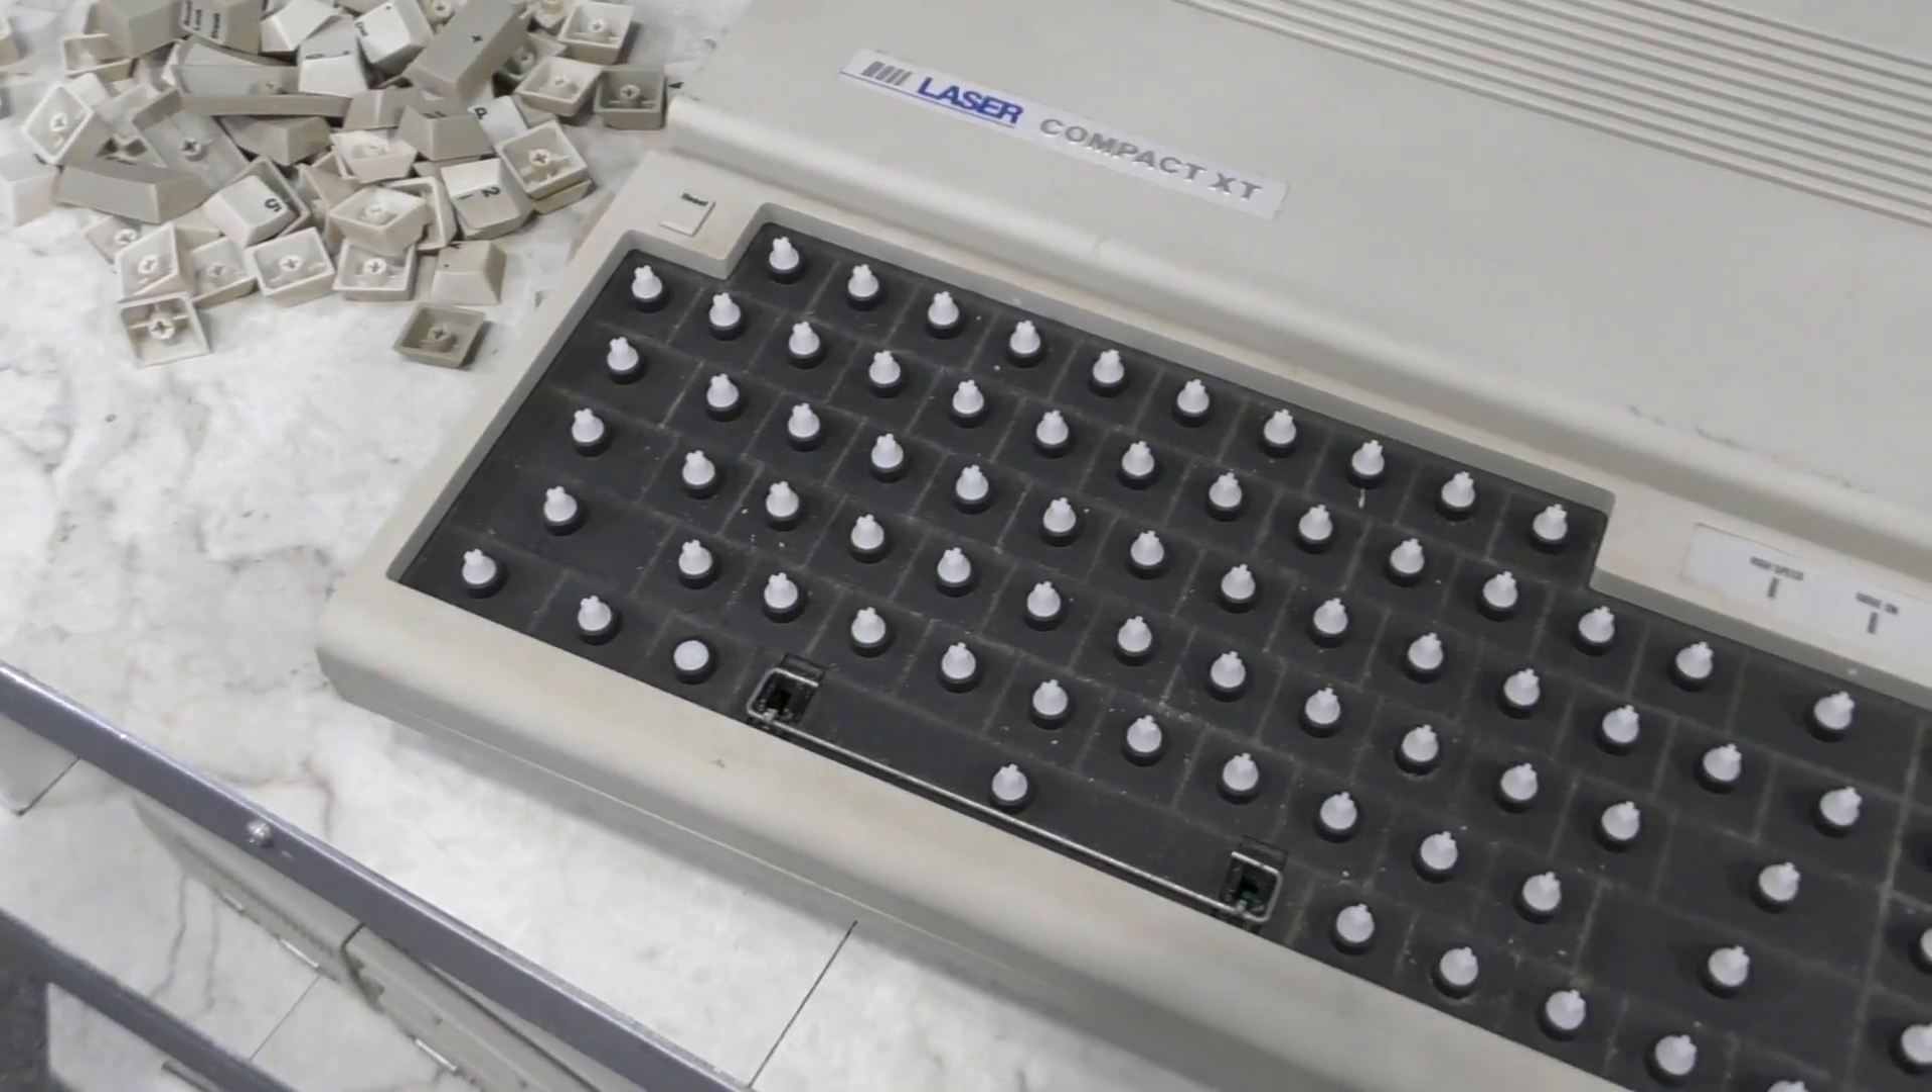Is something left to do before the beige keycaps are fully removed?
No.